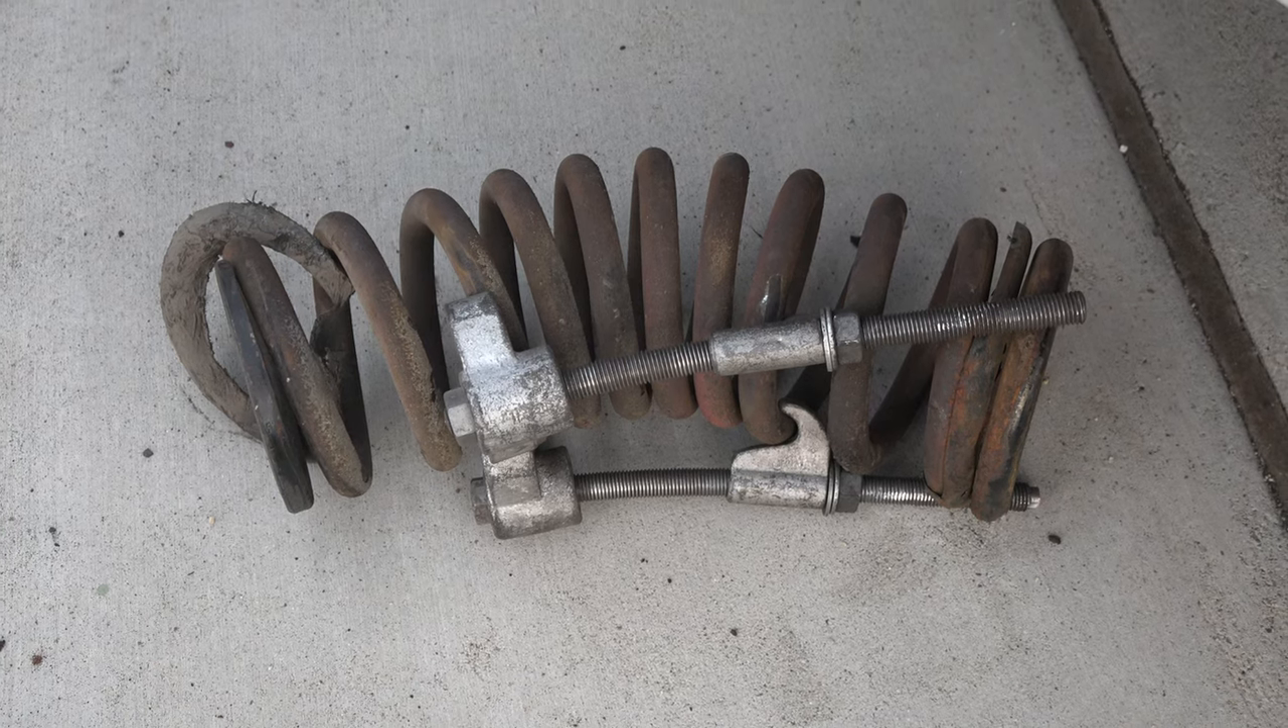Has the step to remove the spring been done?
Yes.